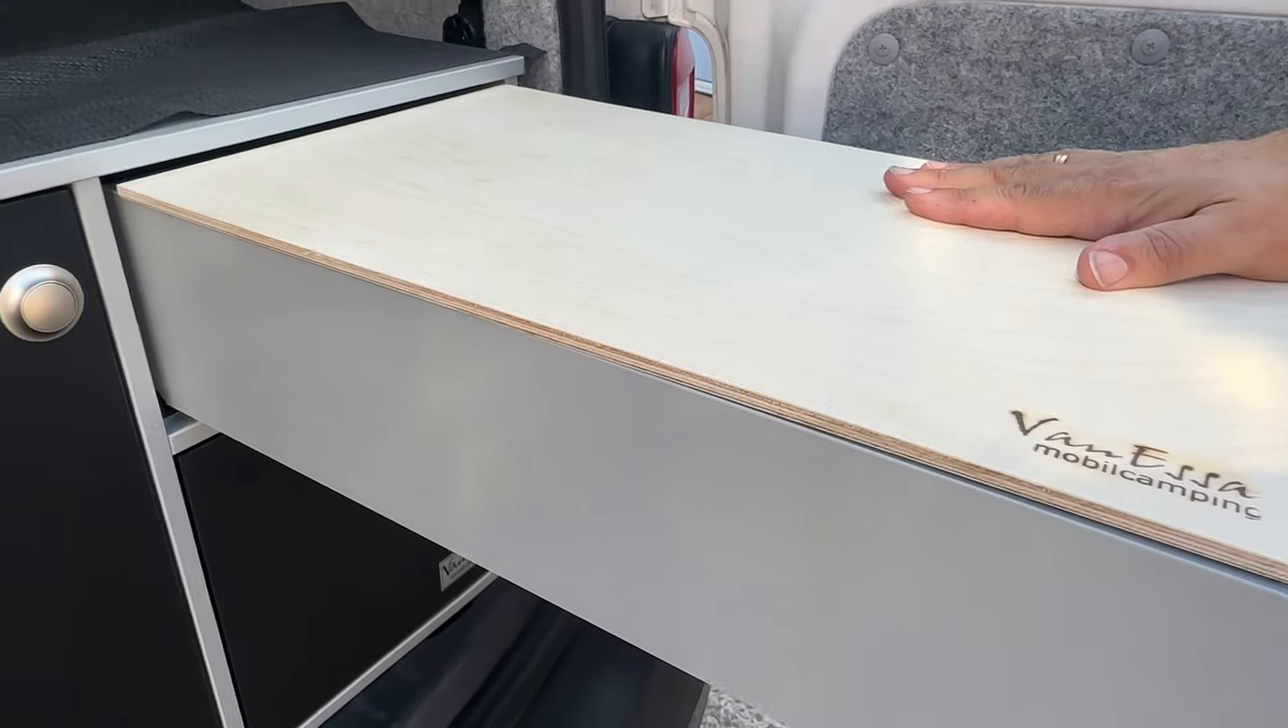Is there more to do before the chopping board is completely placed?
No.